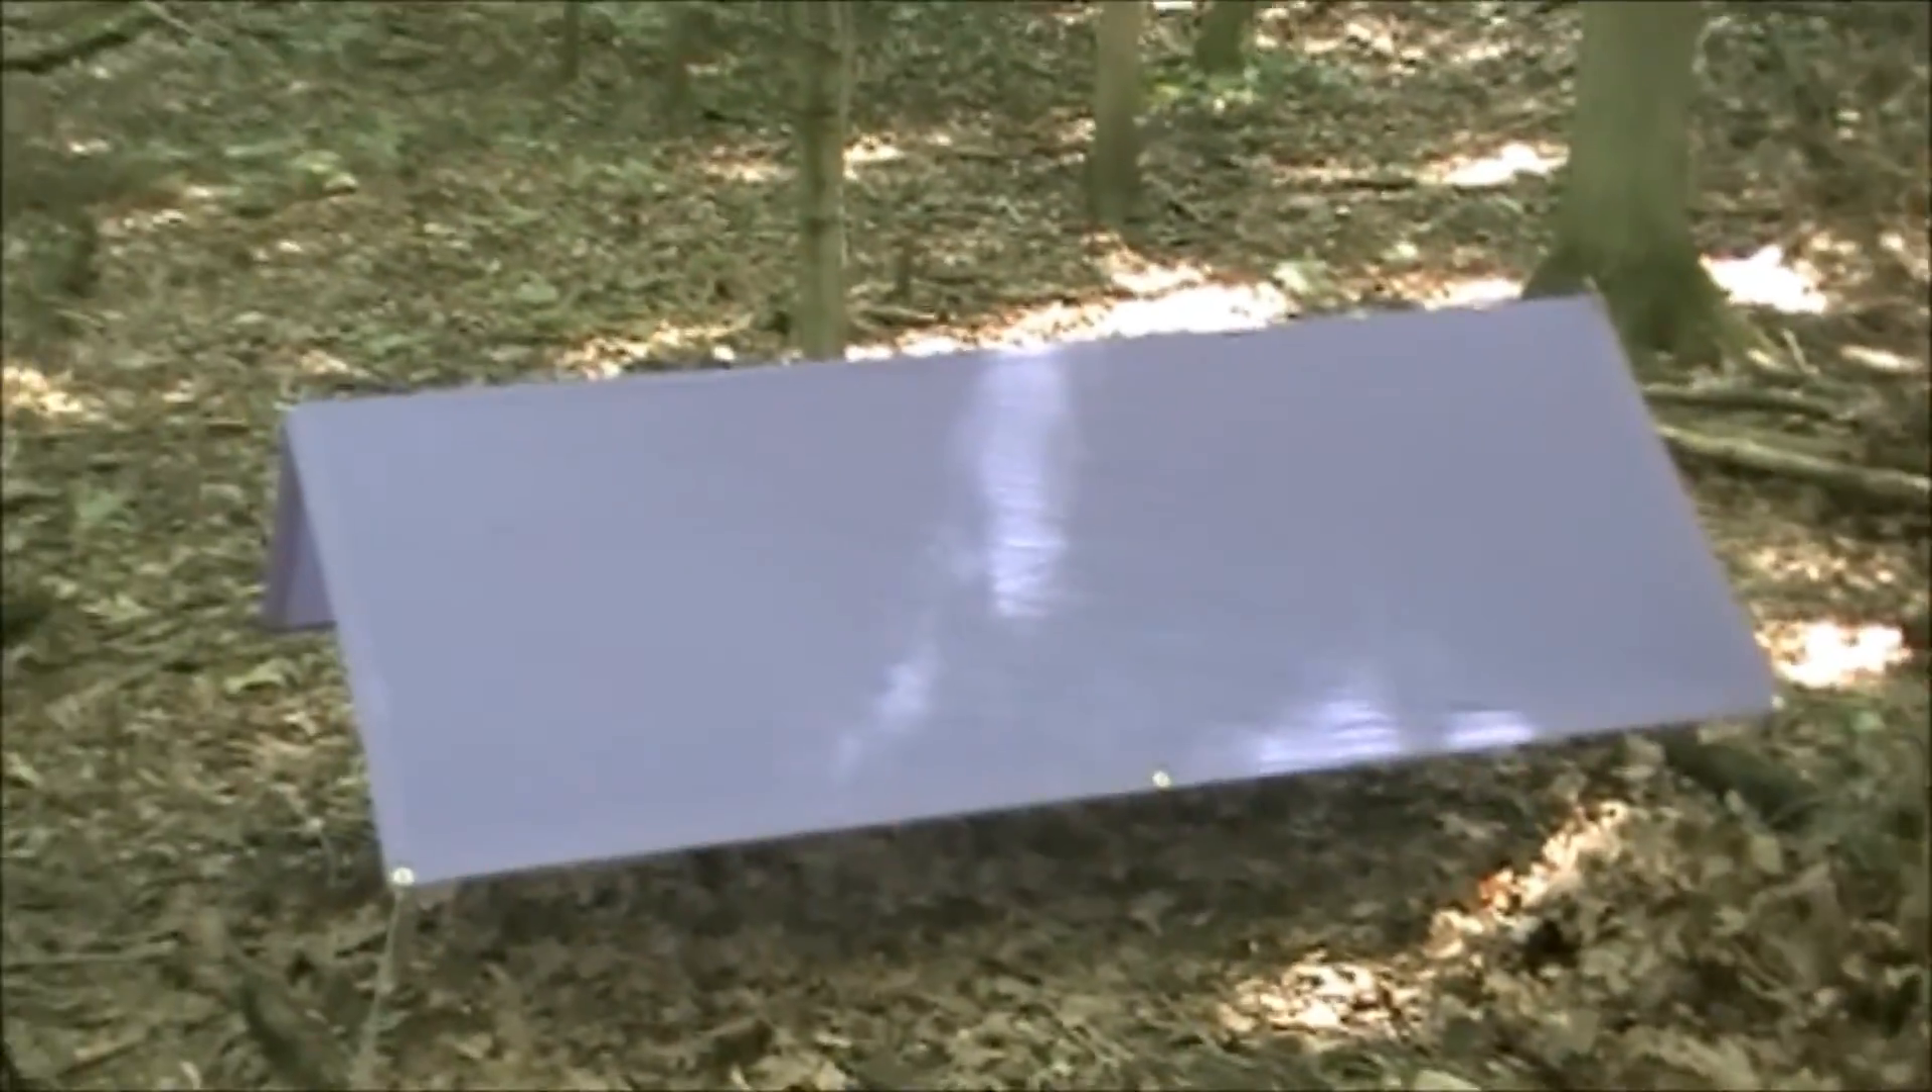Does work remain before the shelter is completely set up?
No.